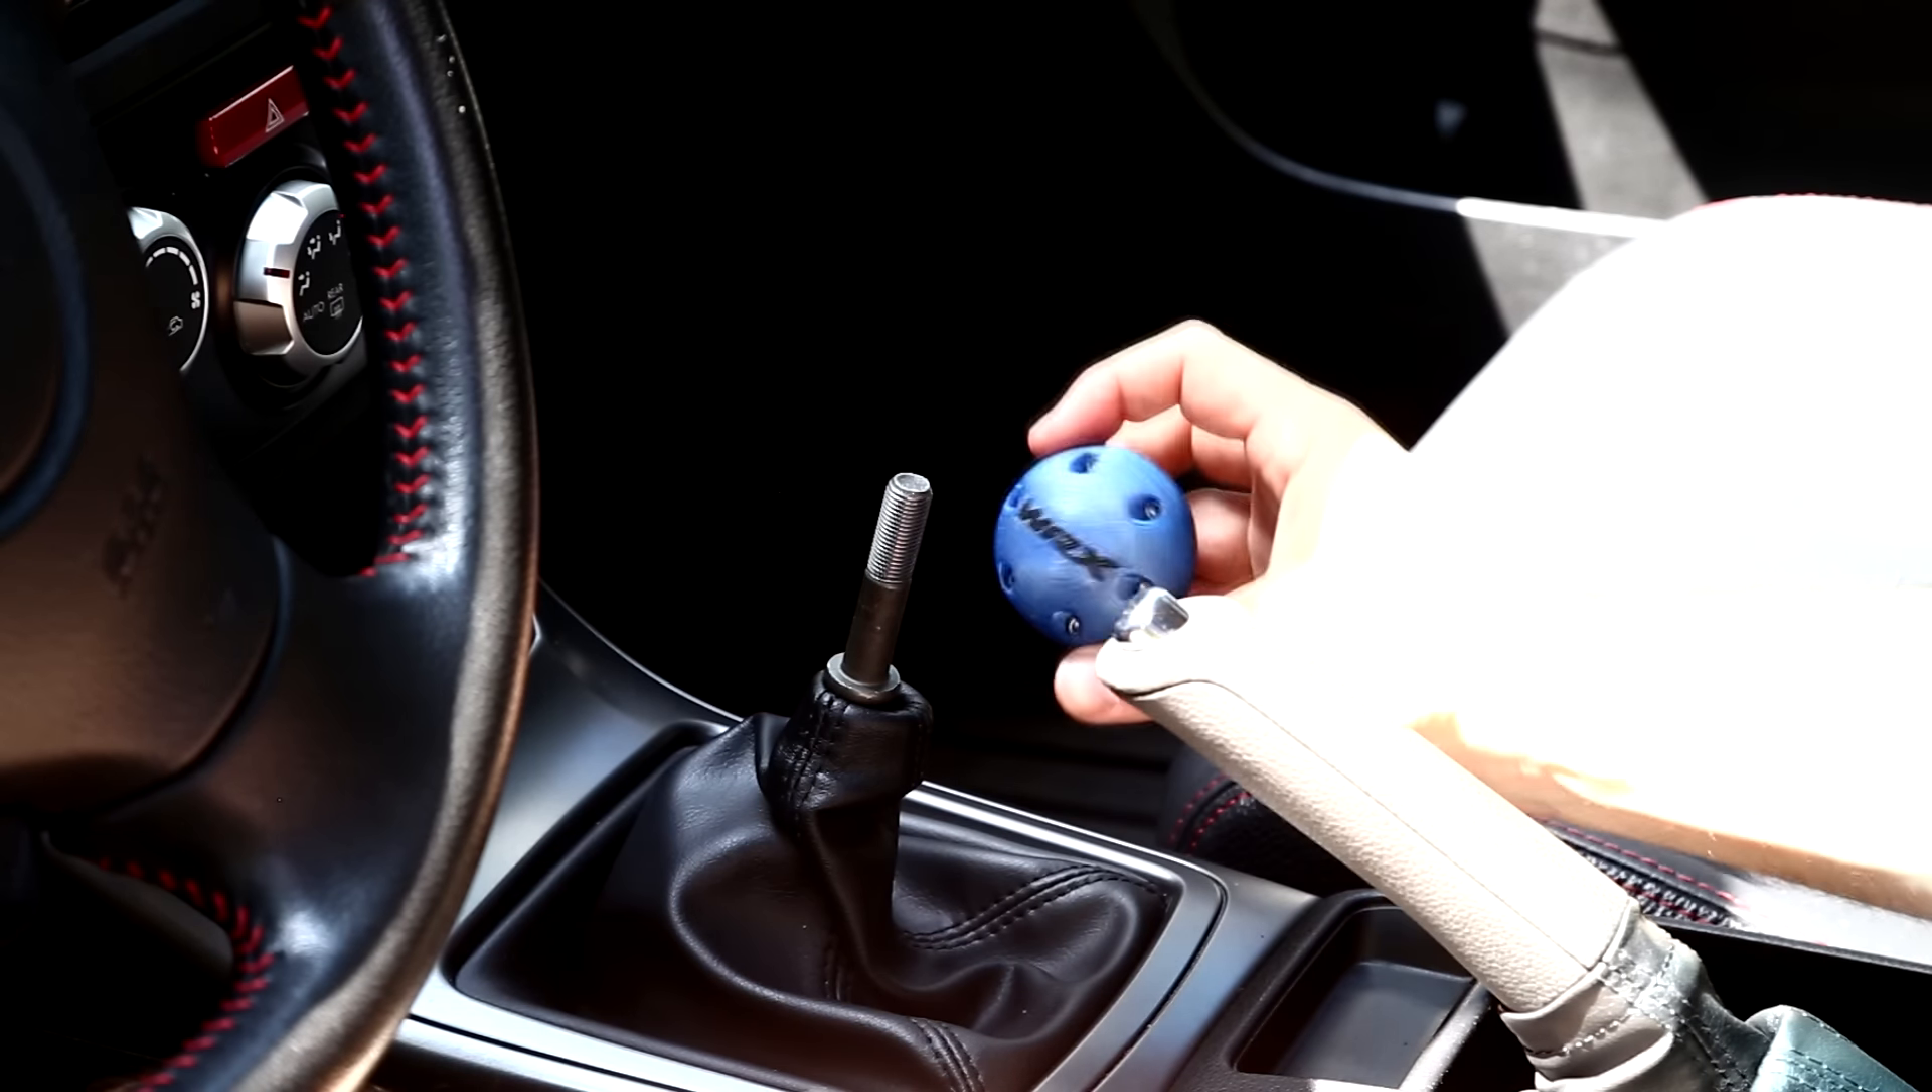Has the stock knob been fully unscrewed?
Yes.